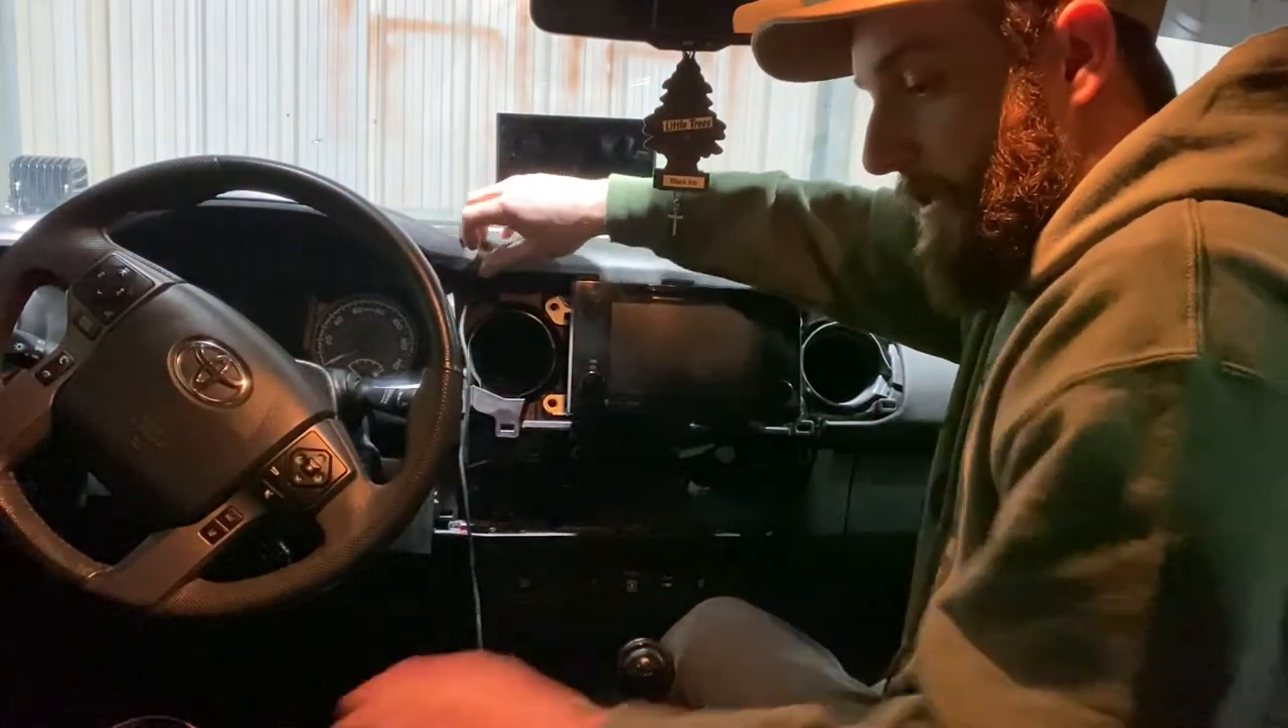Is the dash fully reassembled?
No.